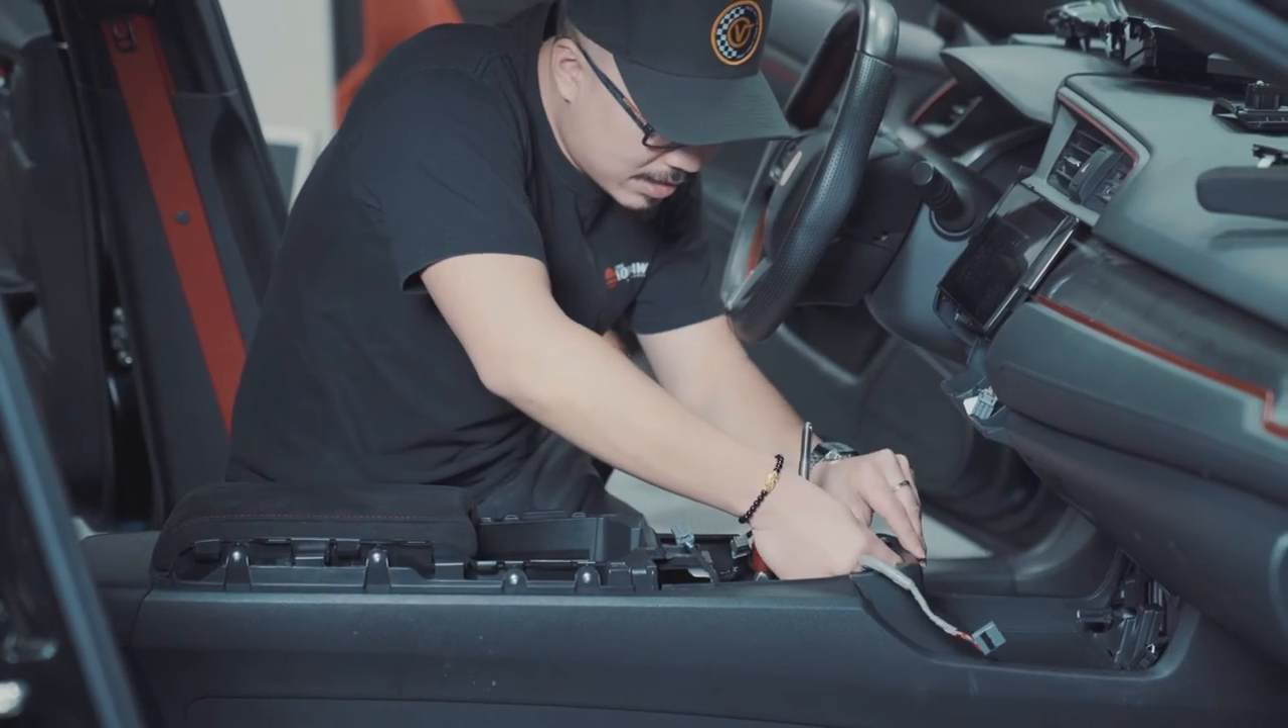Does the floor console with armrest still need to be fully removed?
Yes.